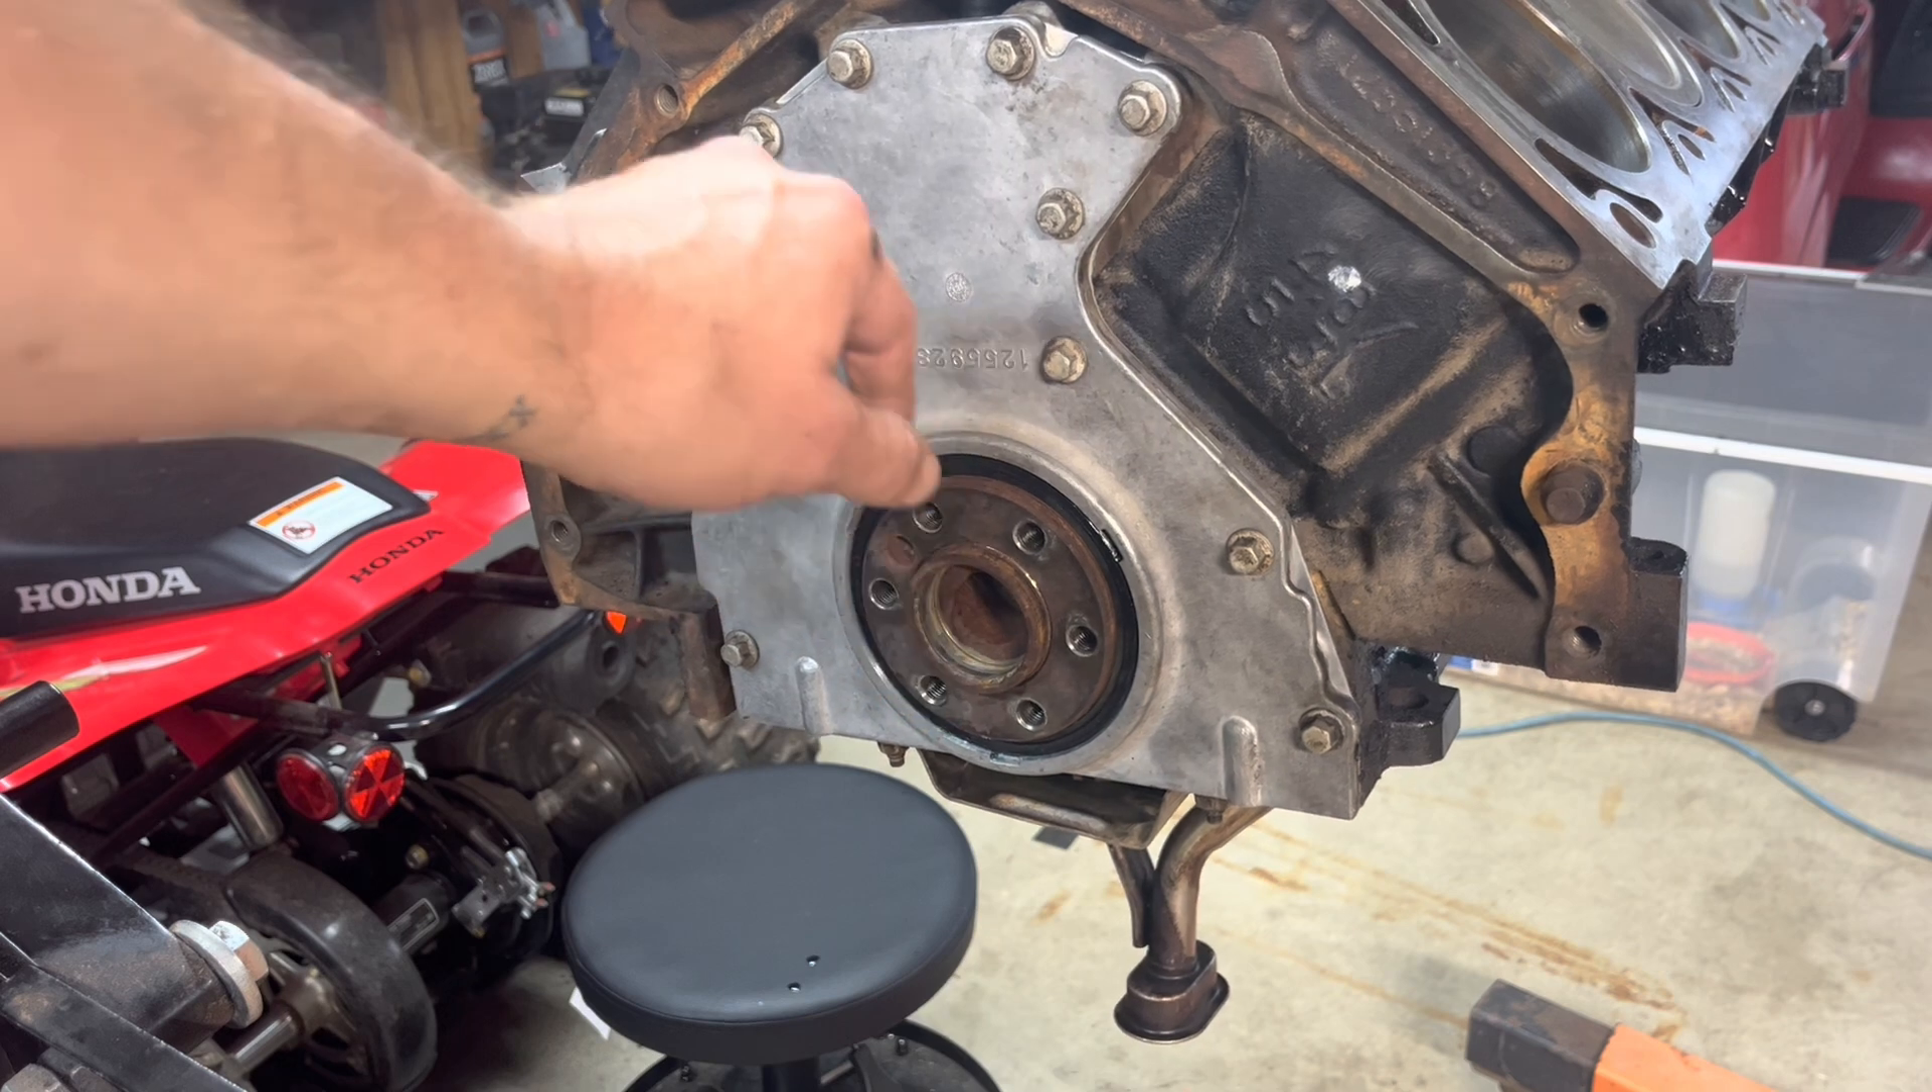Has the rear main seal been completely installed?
Yes.